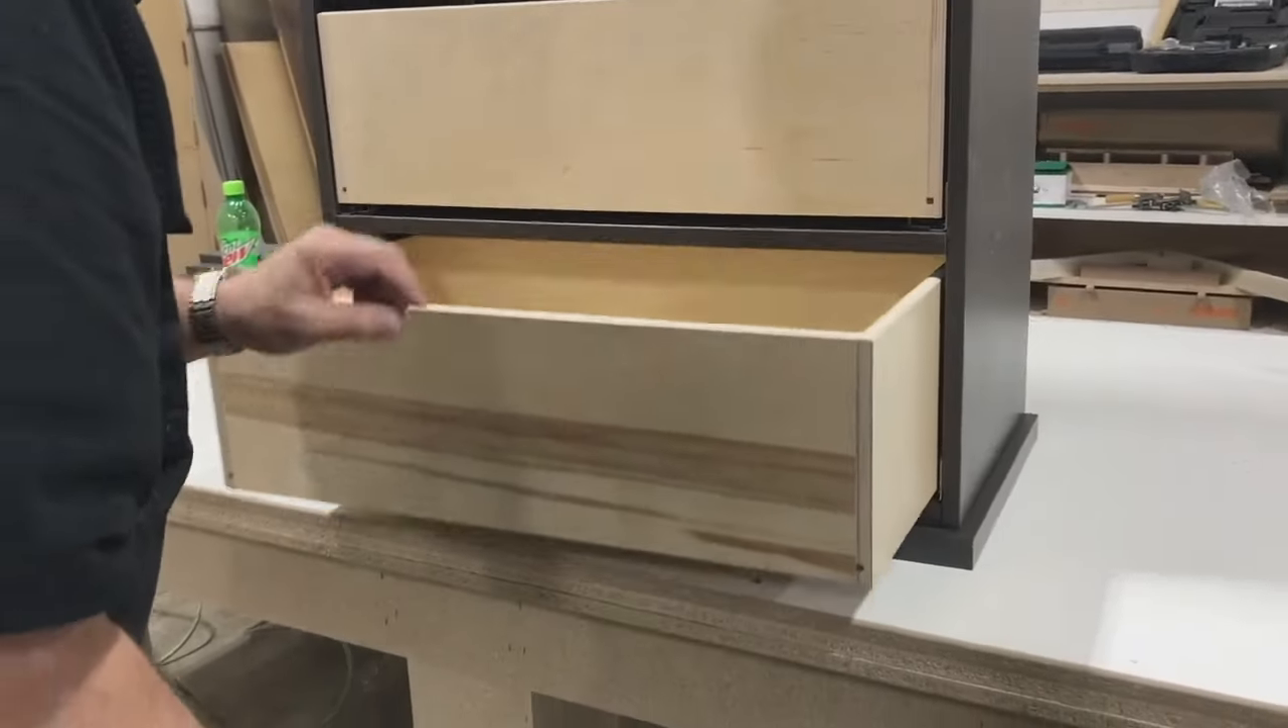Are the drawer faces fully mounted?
No.